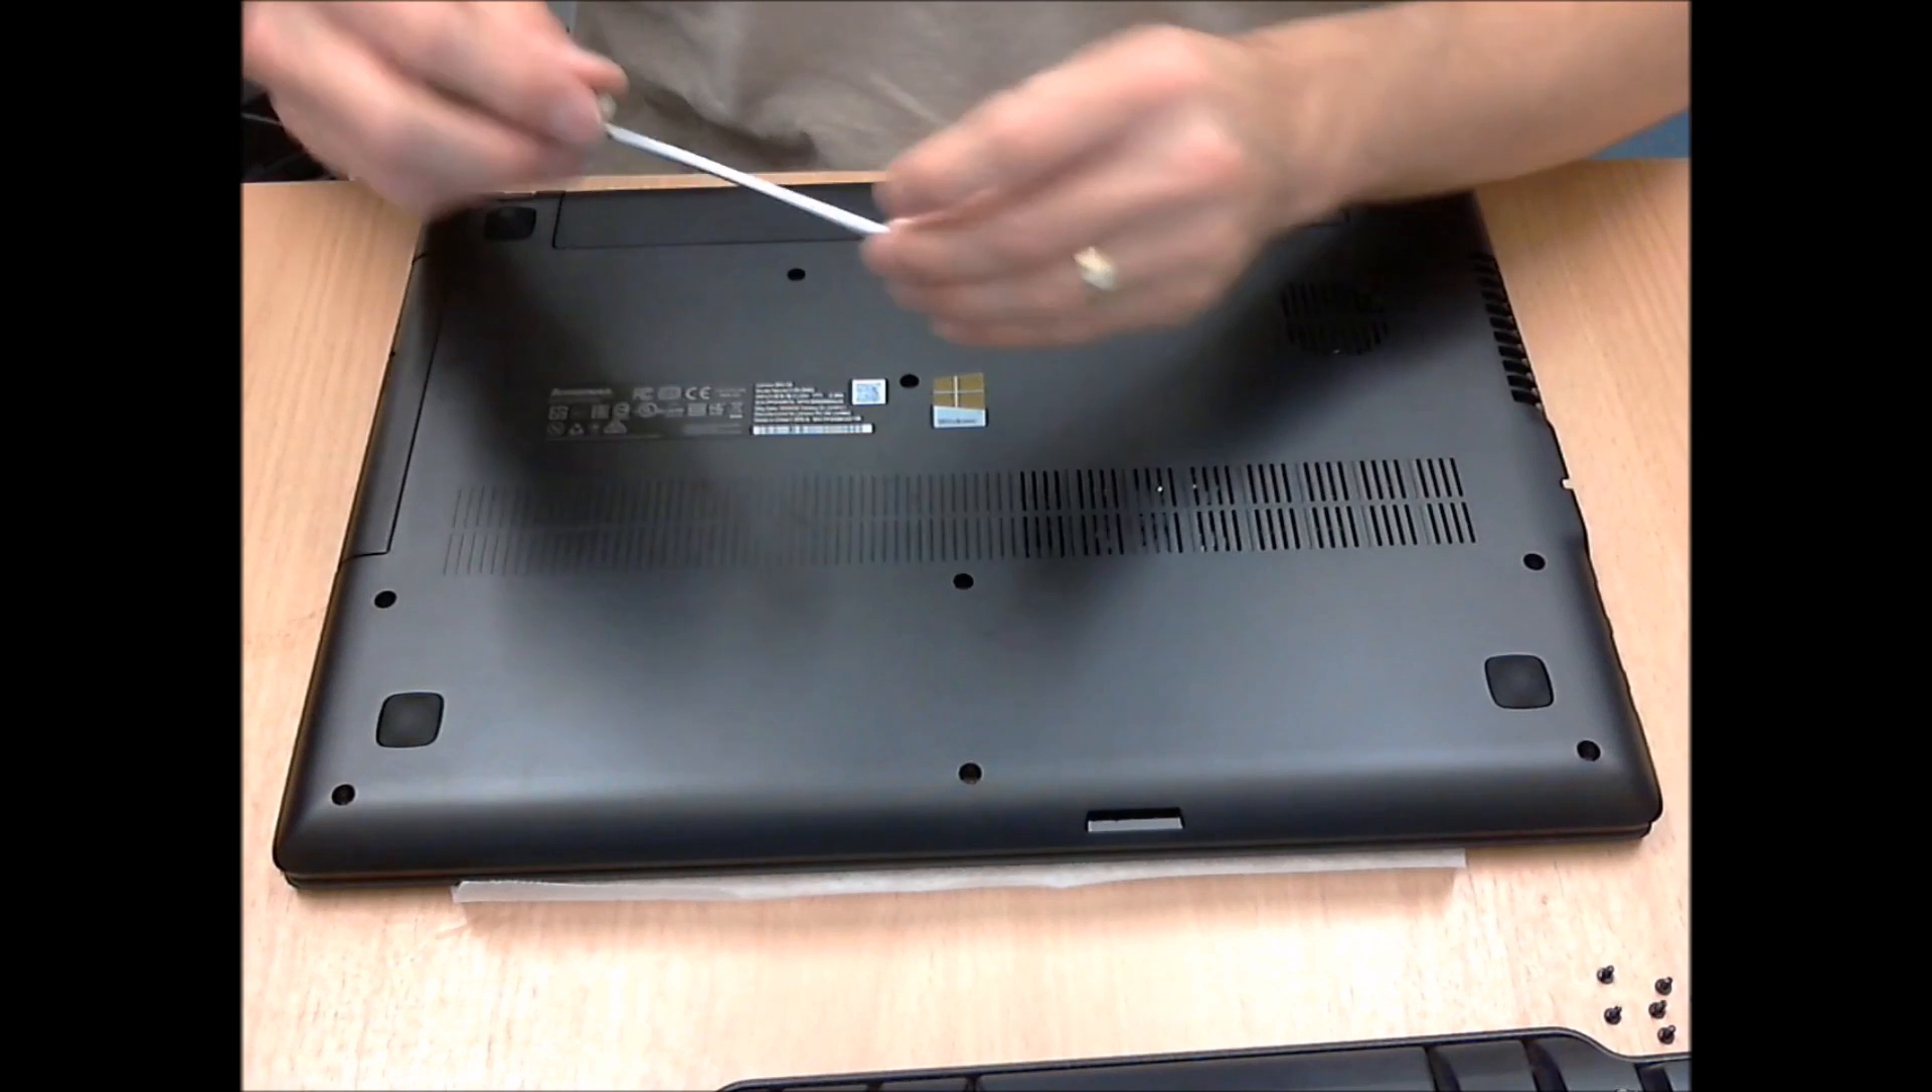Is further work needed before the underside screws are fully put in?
Yes.